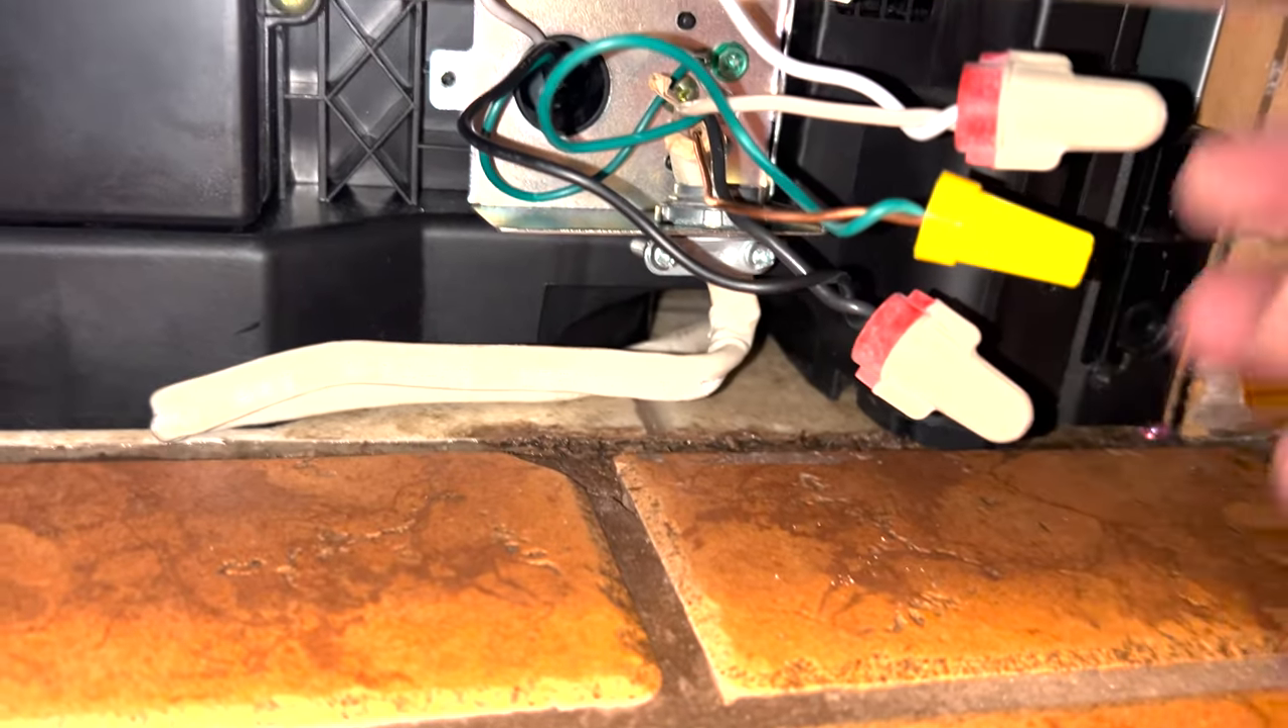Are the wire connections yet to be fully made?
No.